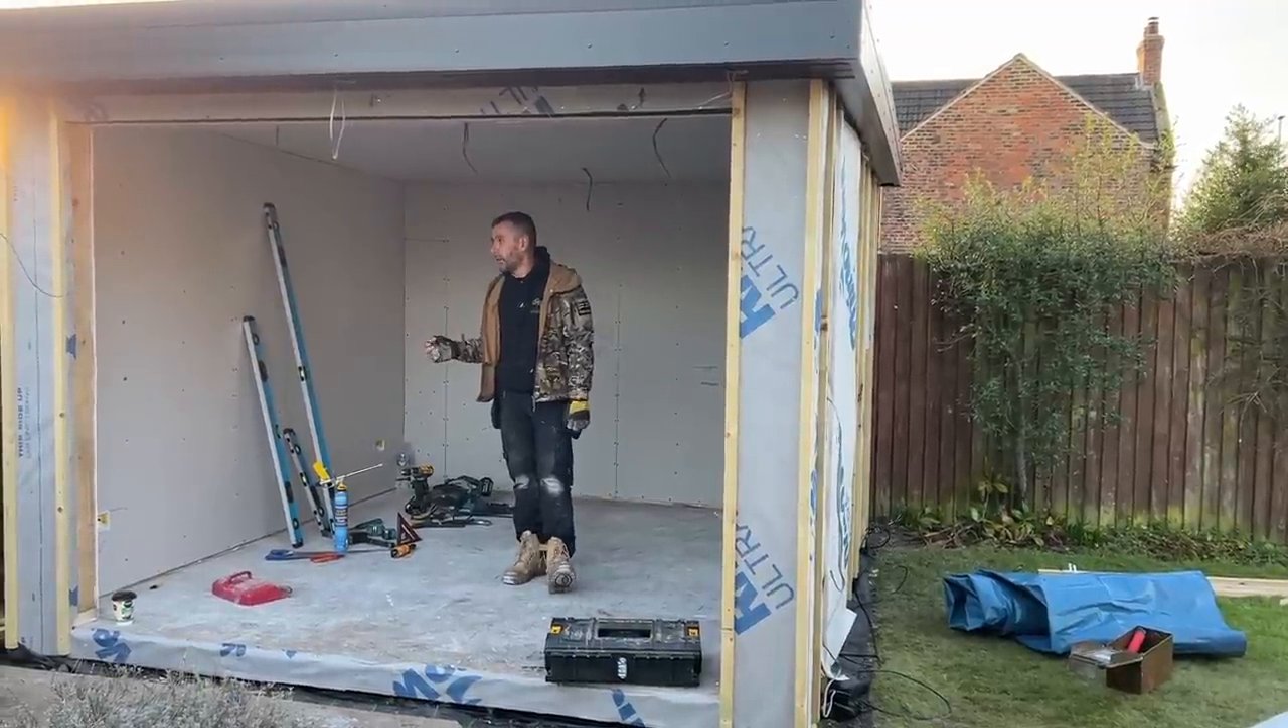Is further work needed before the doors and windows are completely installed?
Yes.